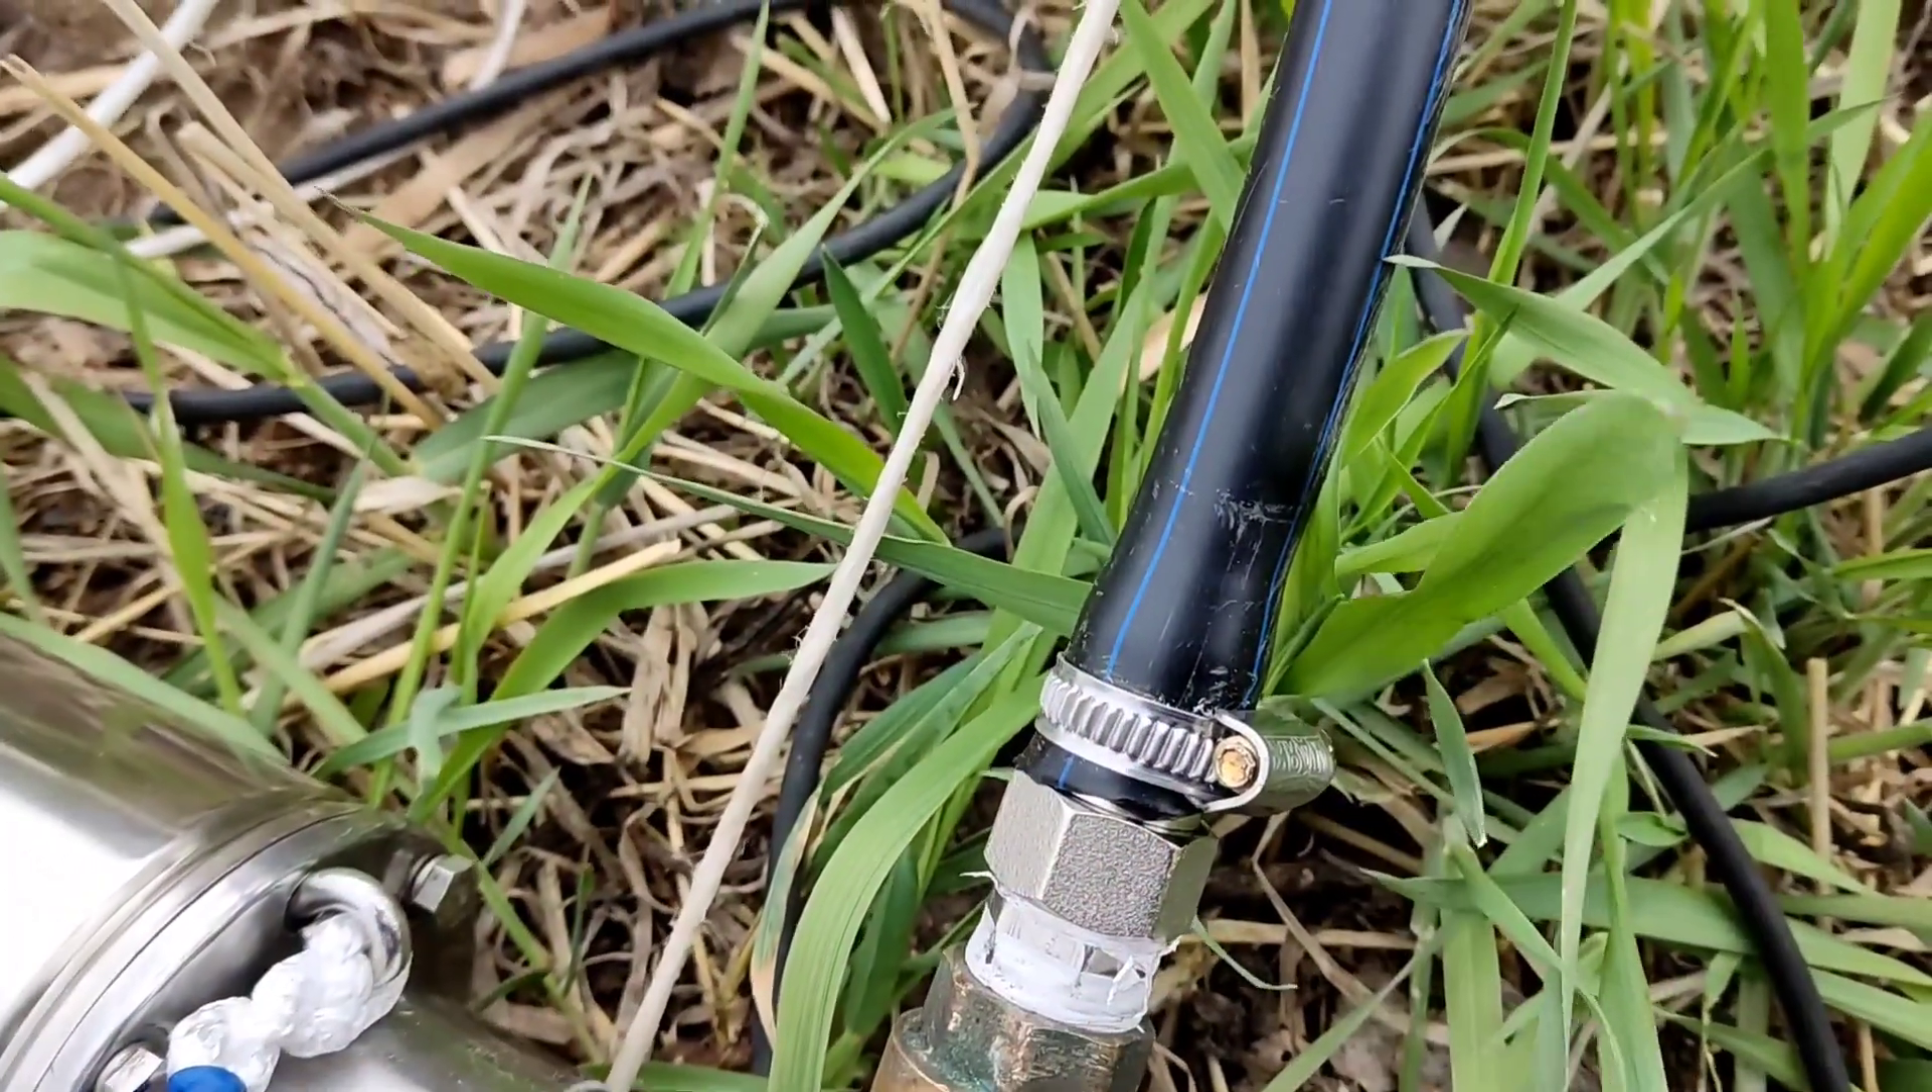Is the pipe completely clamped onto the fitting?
Yes.